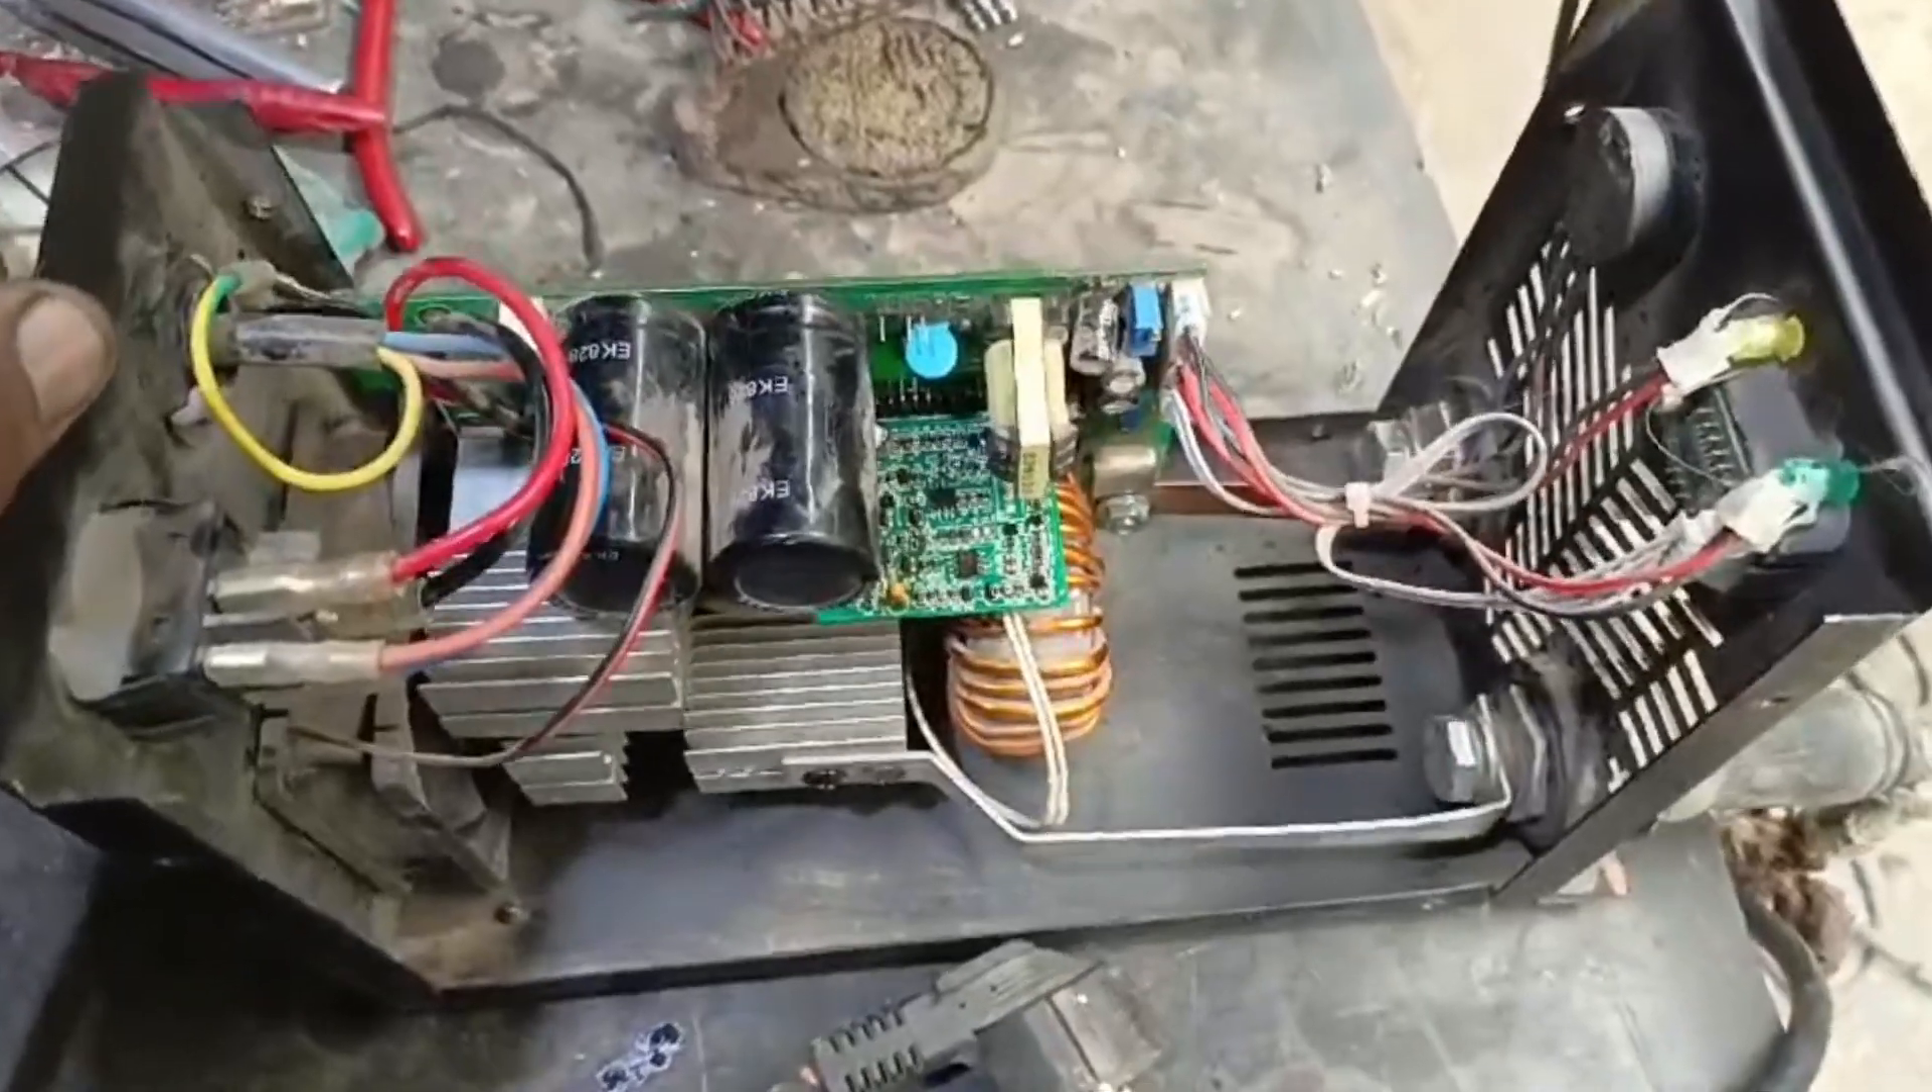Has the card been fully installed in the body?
Yes.